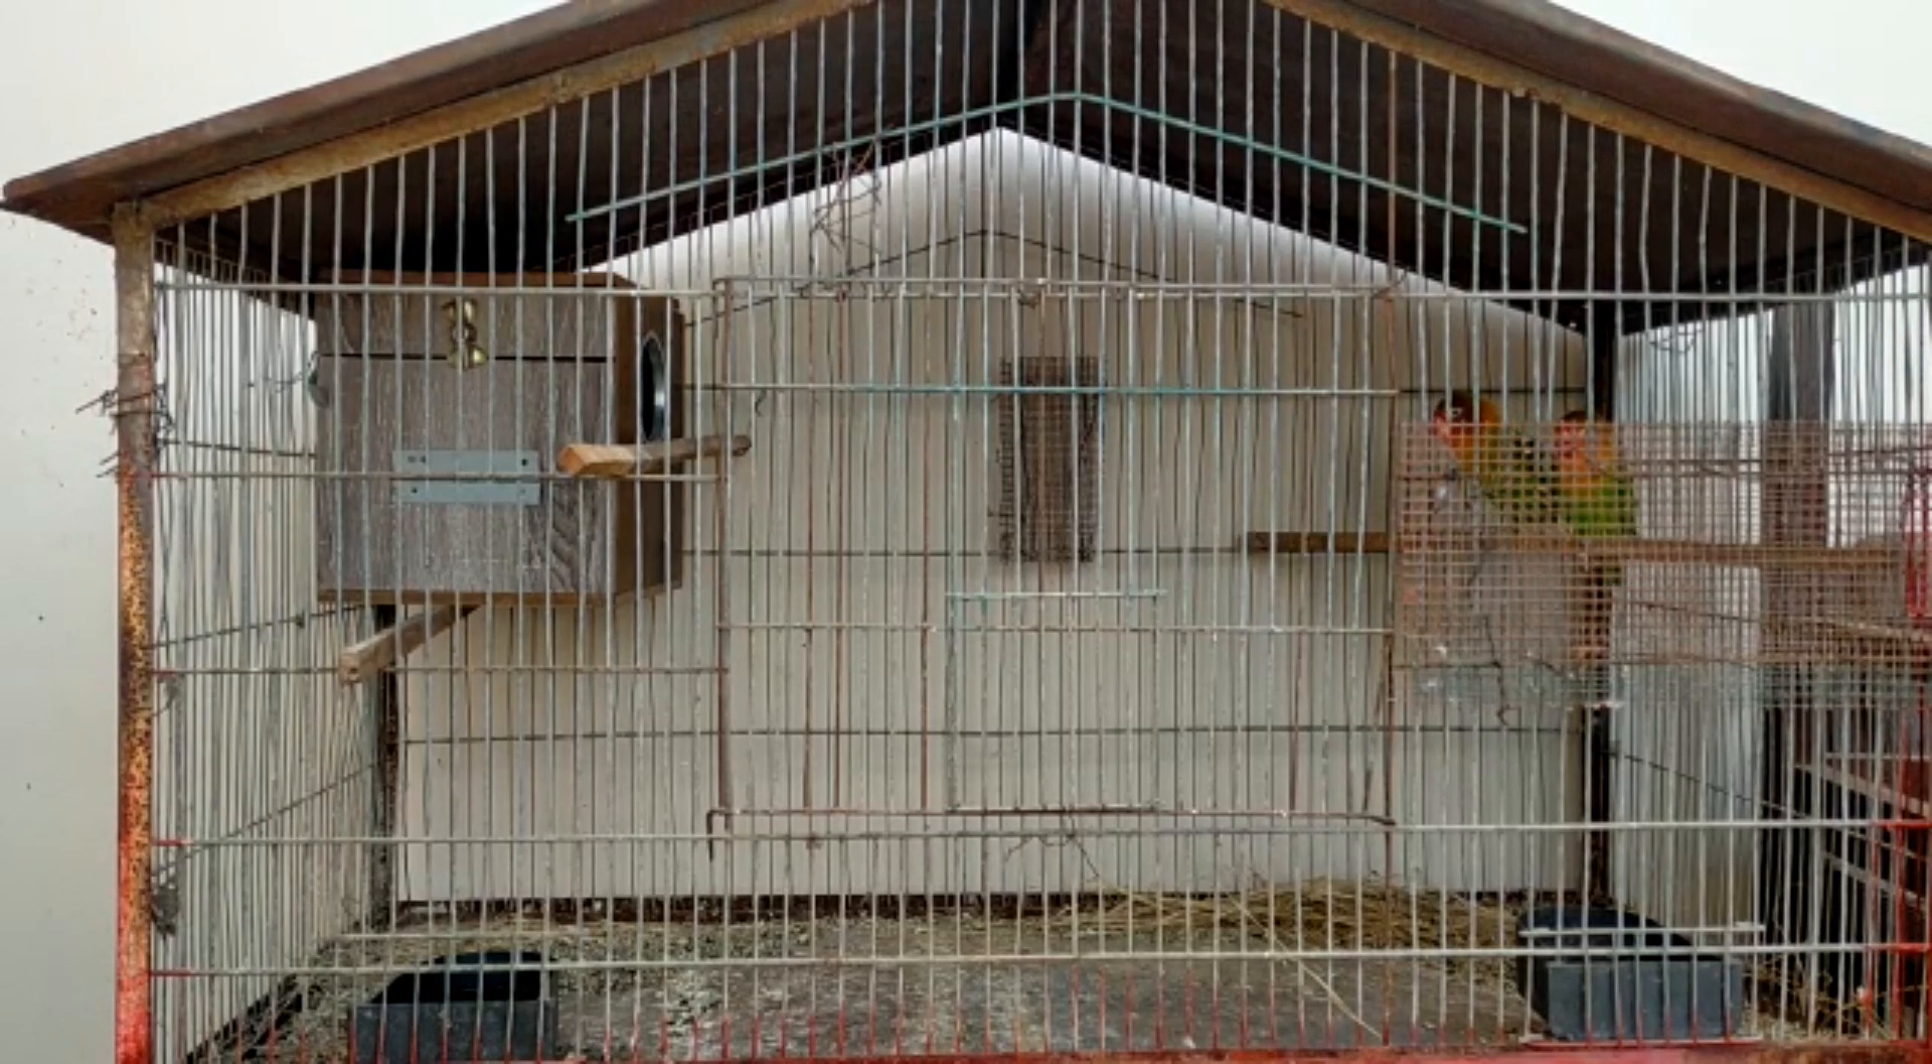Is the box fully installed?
Yes.